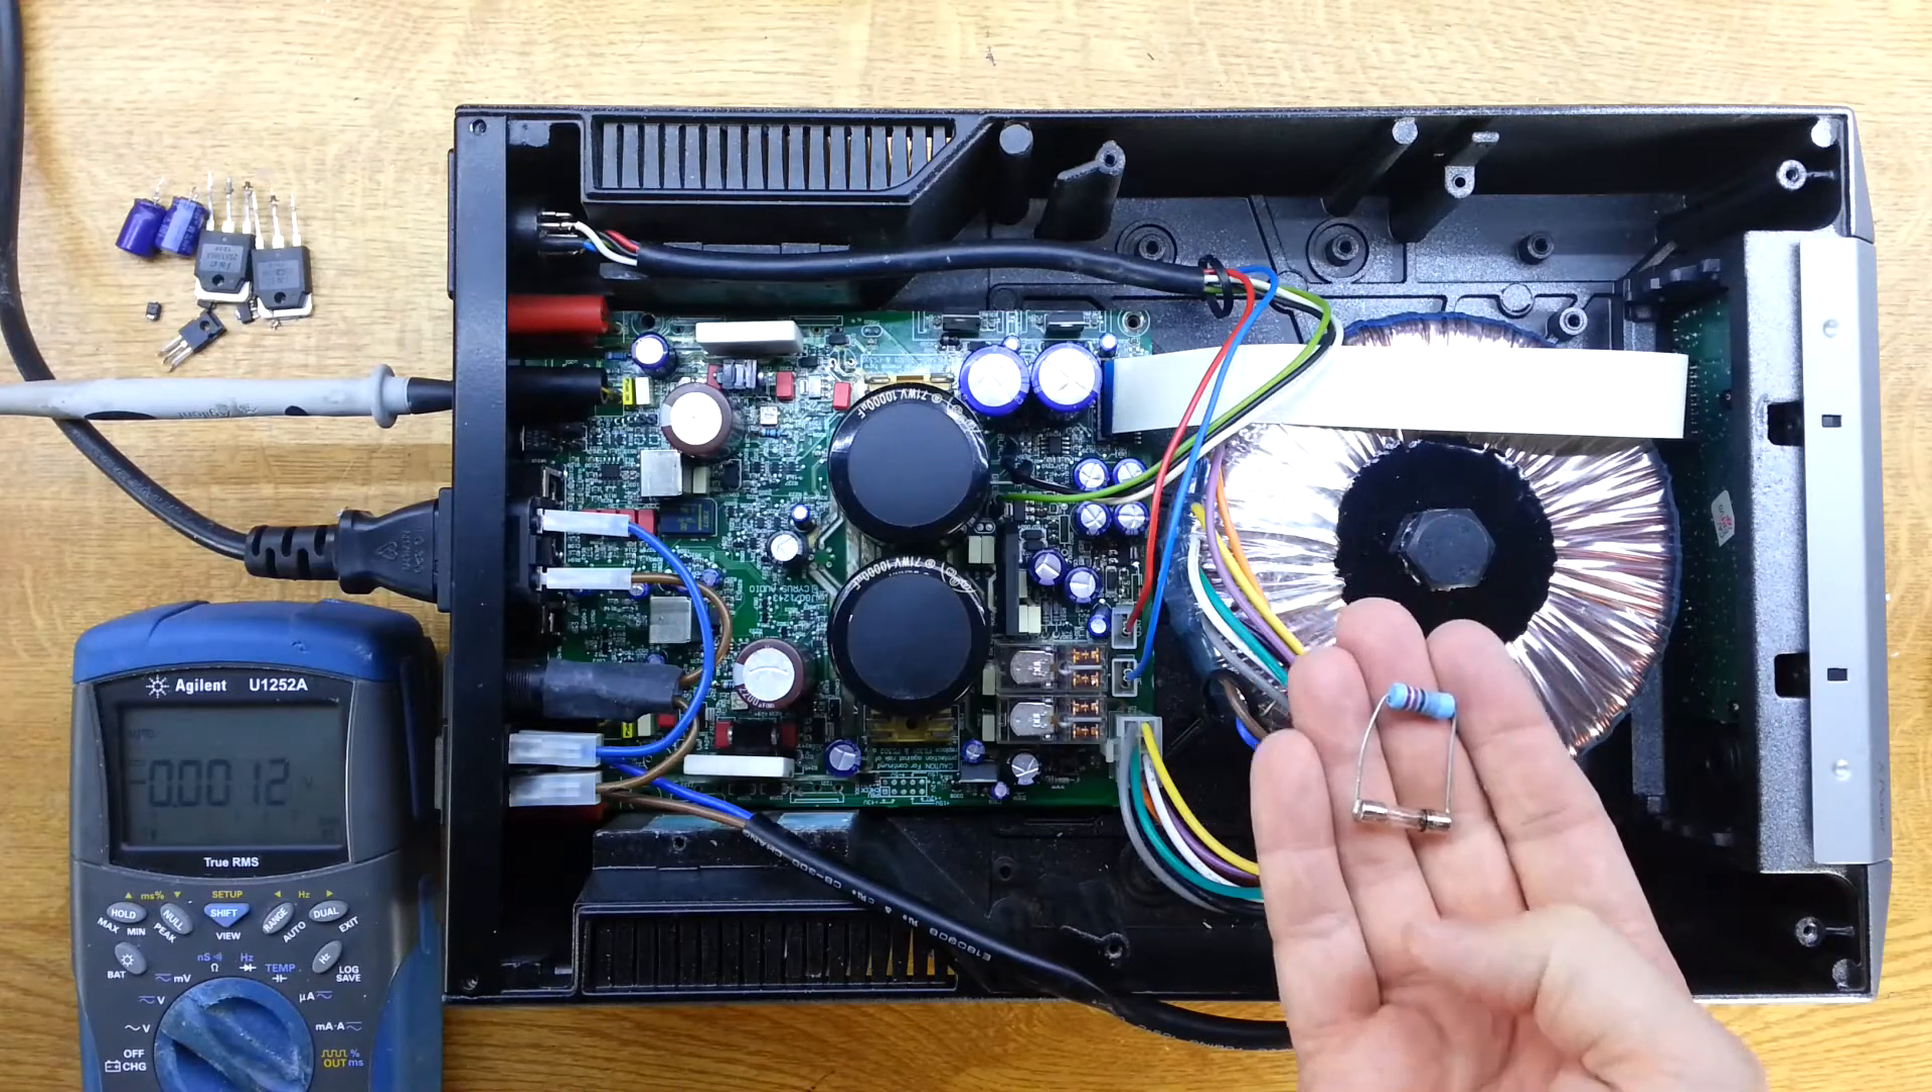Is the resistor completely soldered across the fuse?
Yes.